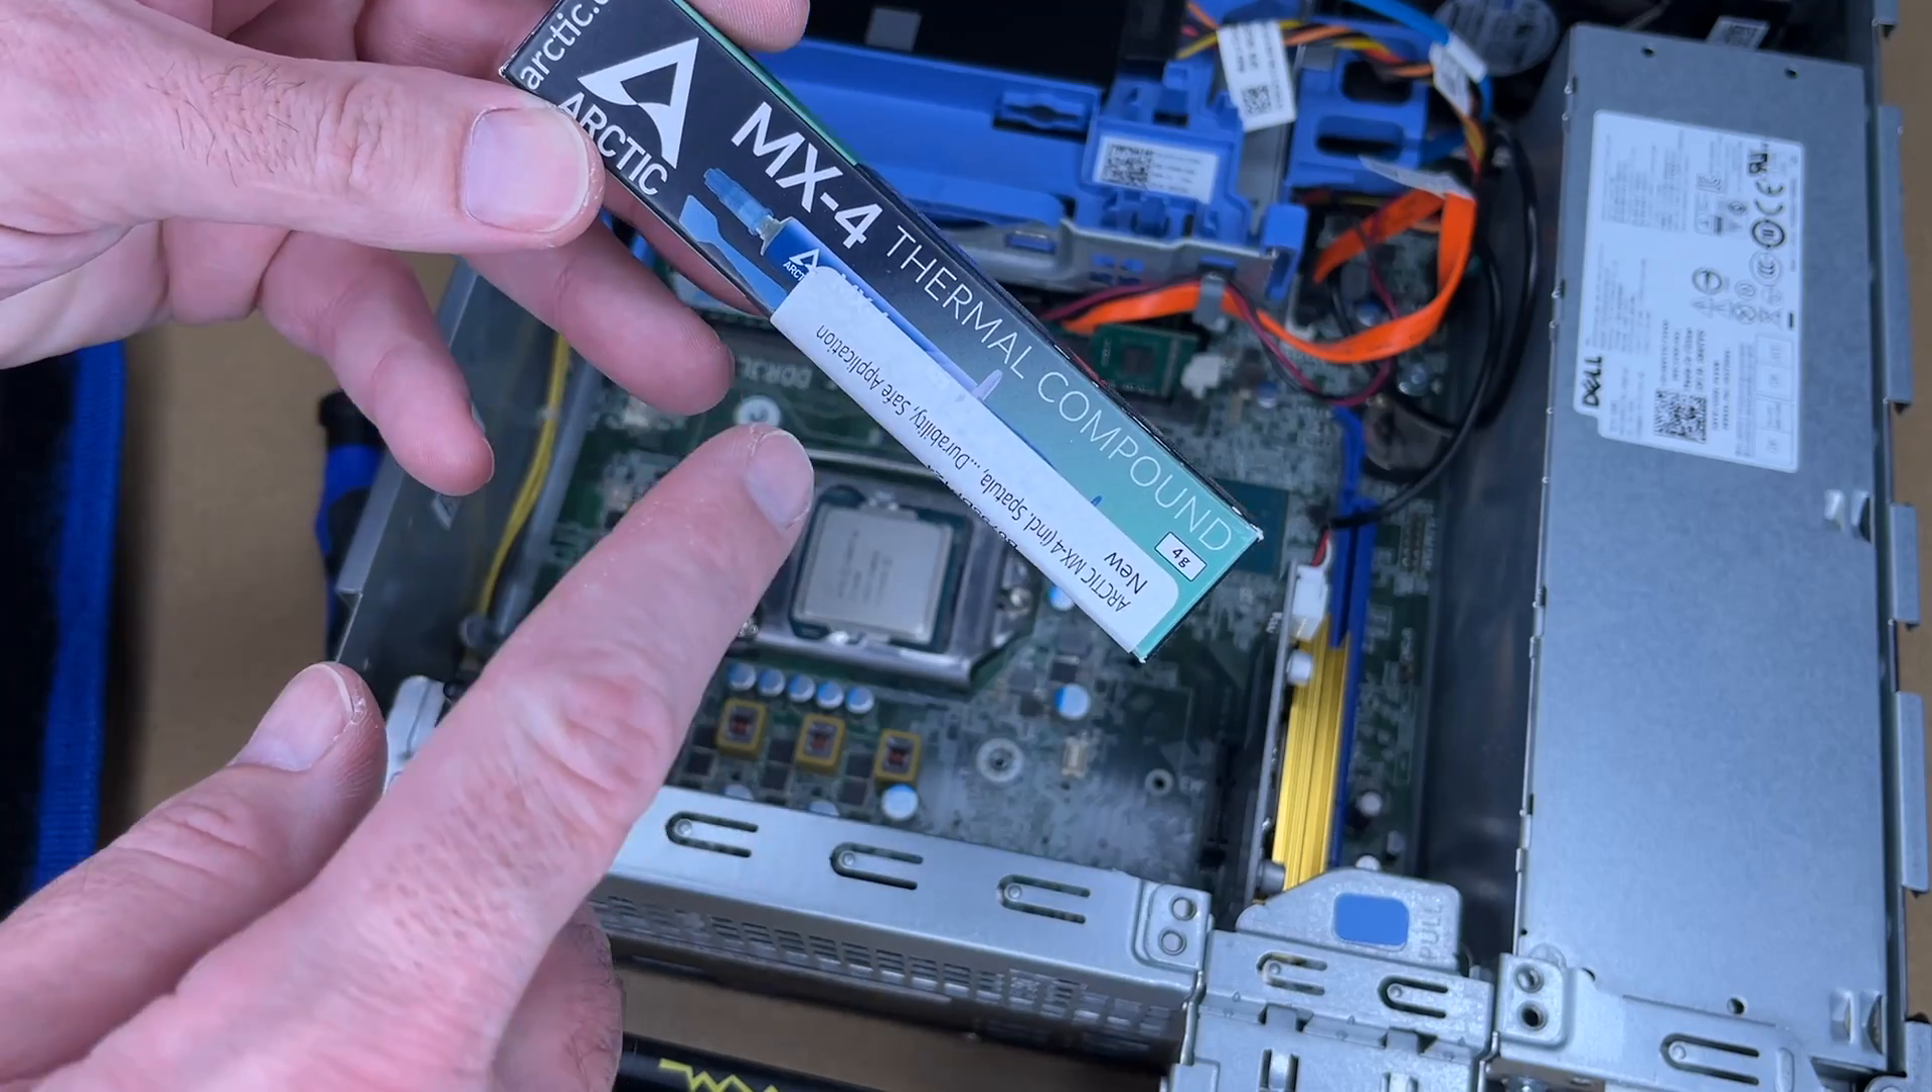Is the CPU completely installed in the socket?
Yes.